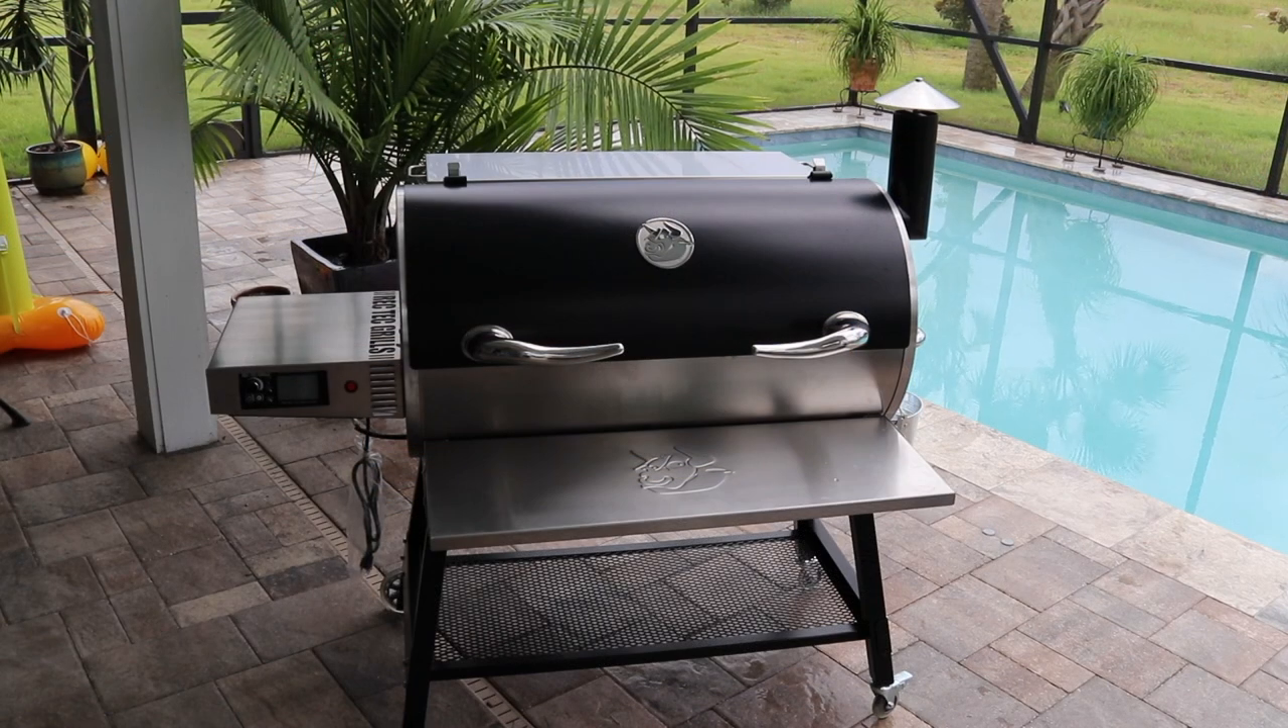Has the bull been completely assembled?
Yes.